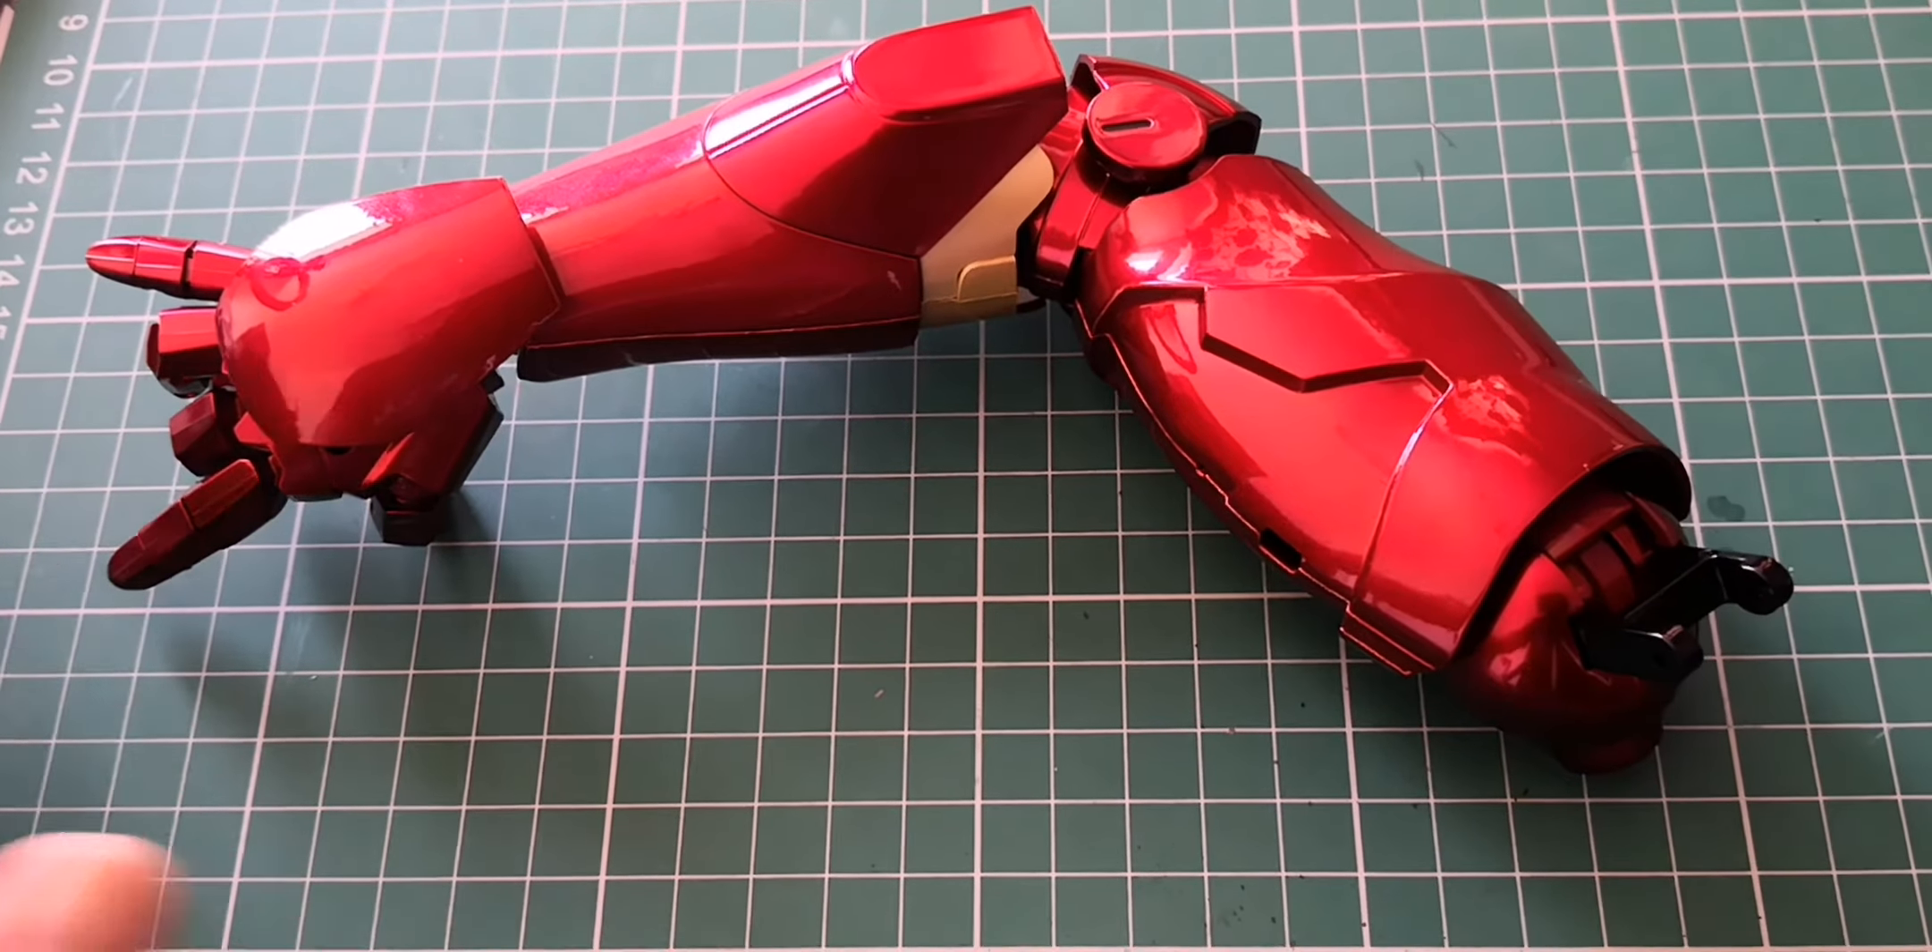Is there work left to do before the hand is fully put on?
No.